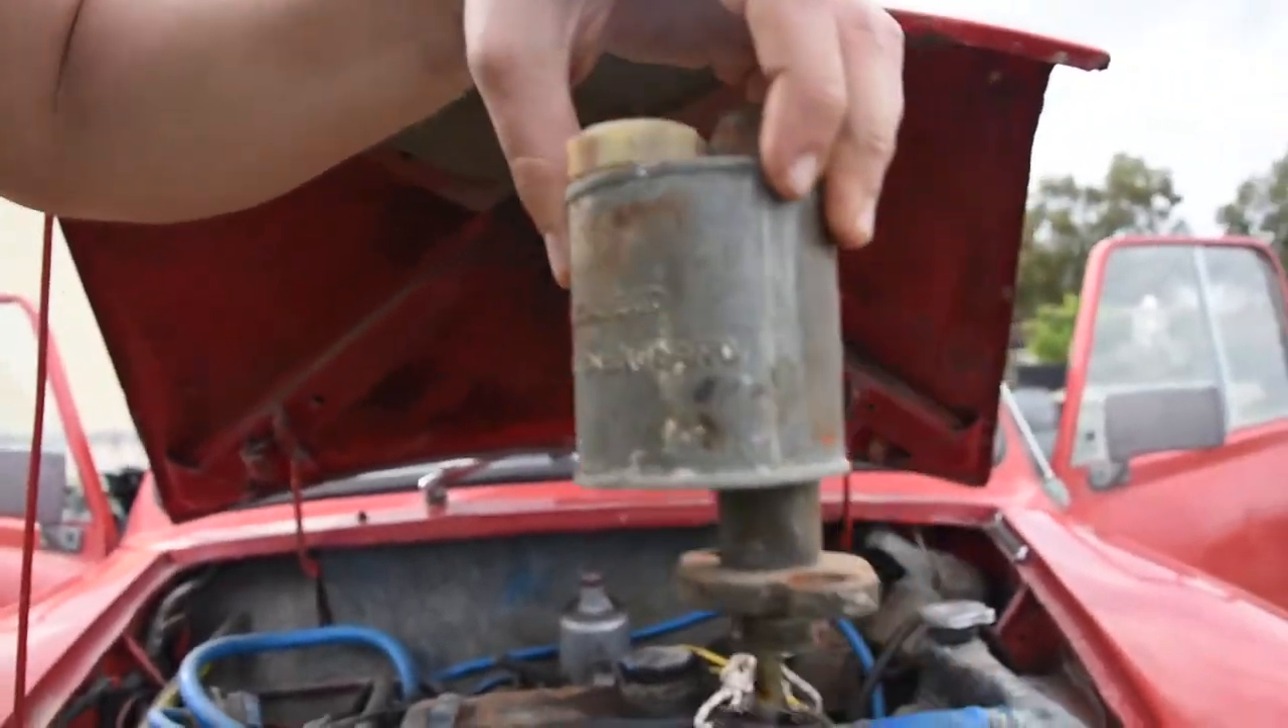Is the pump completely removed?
Yes.